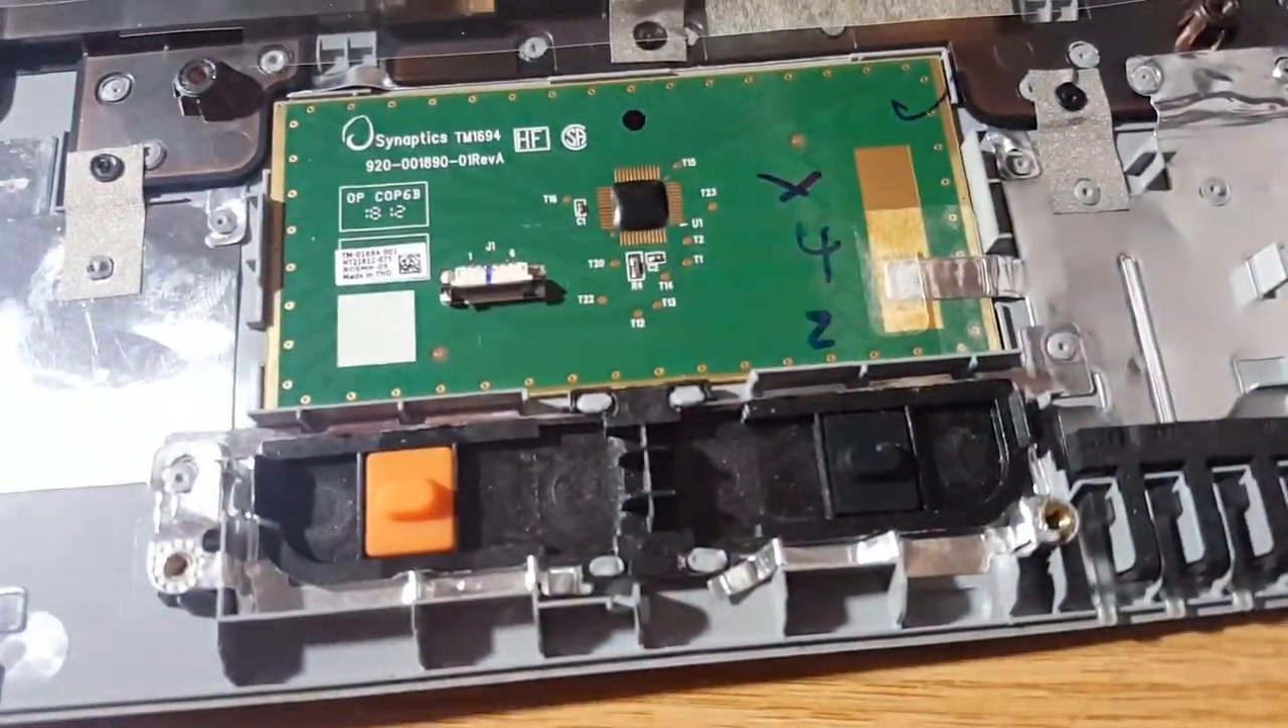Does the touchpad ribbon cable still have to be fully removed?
No.